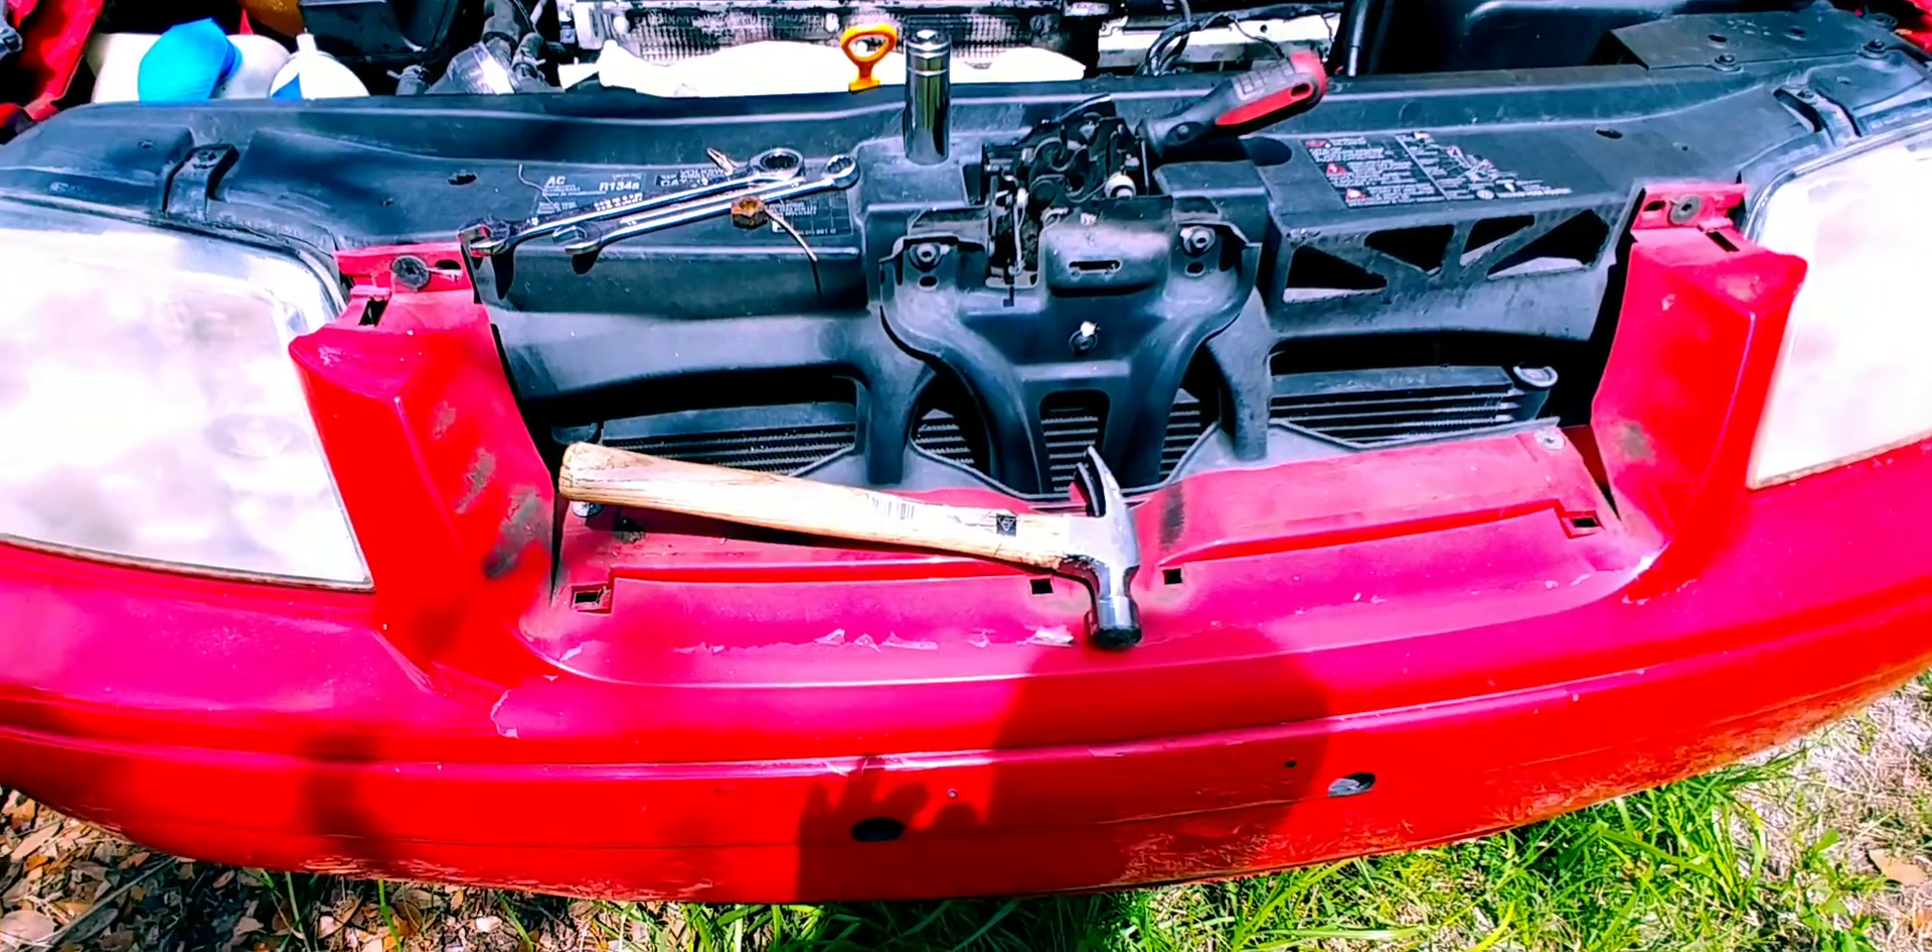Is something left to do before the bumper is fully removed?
Yes.